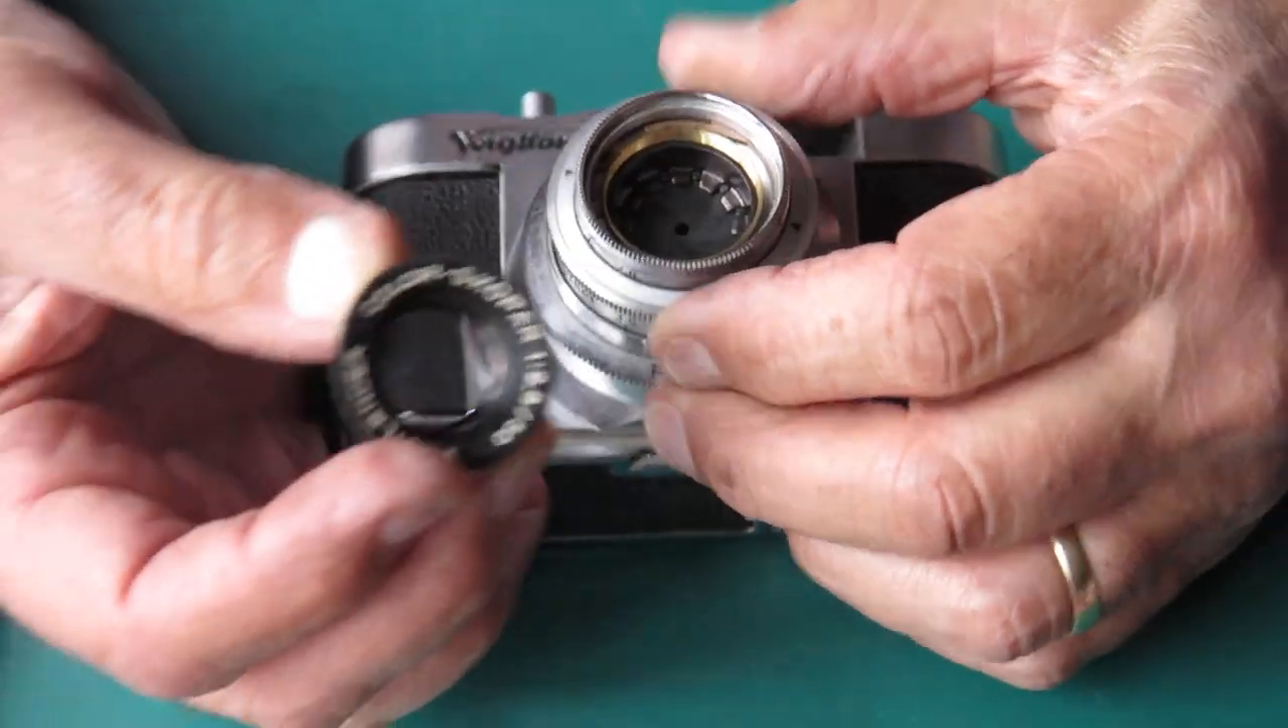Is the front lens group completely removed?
Yes.